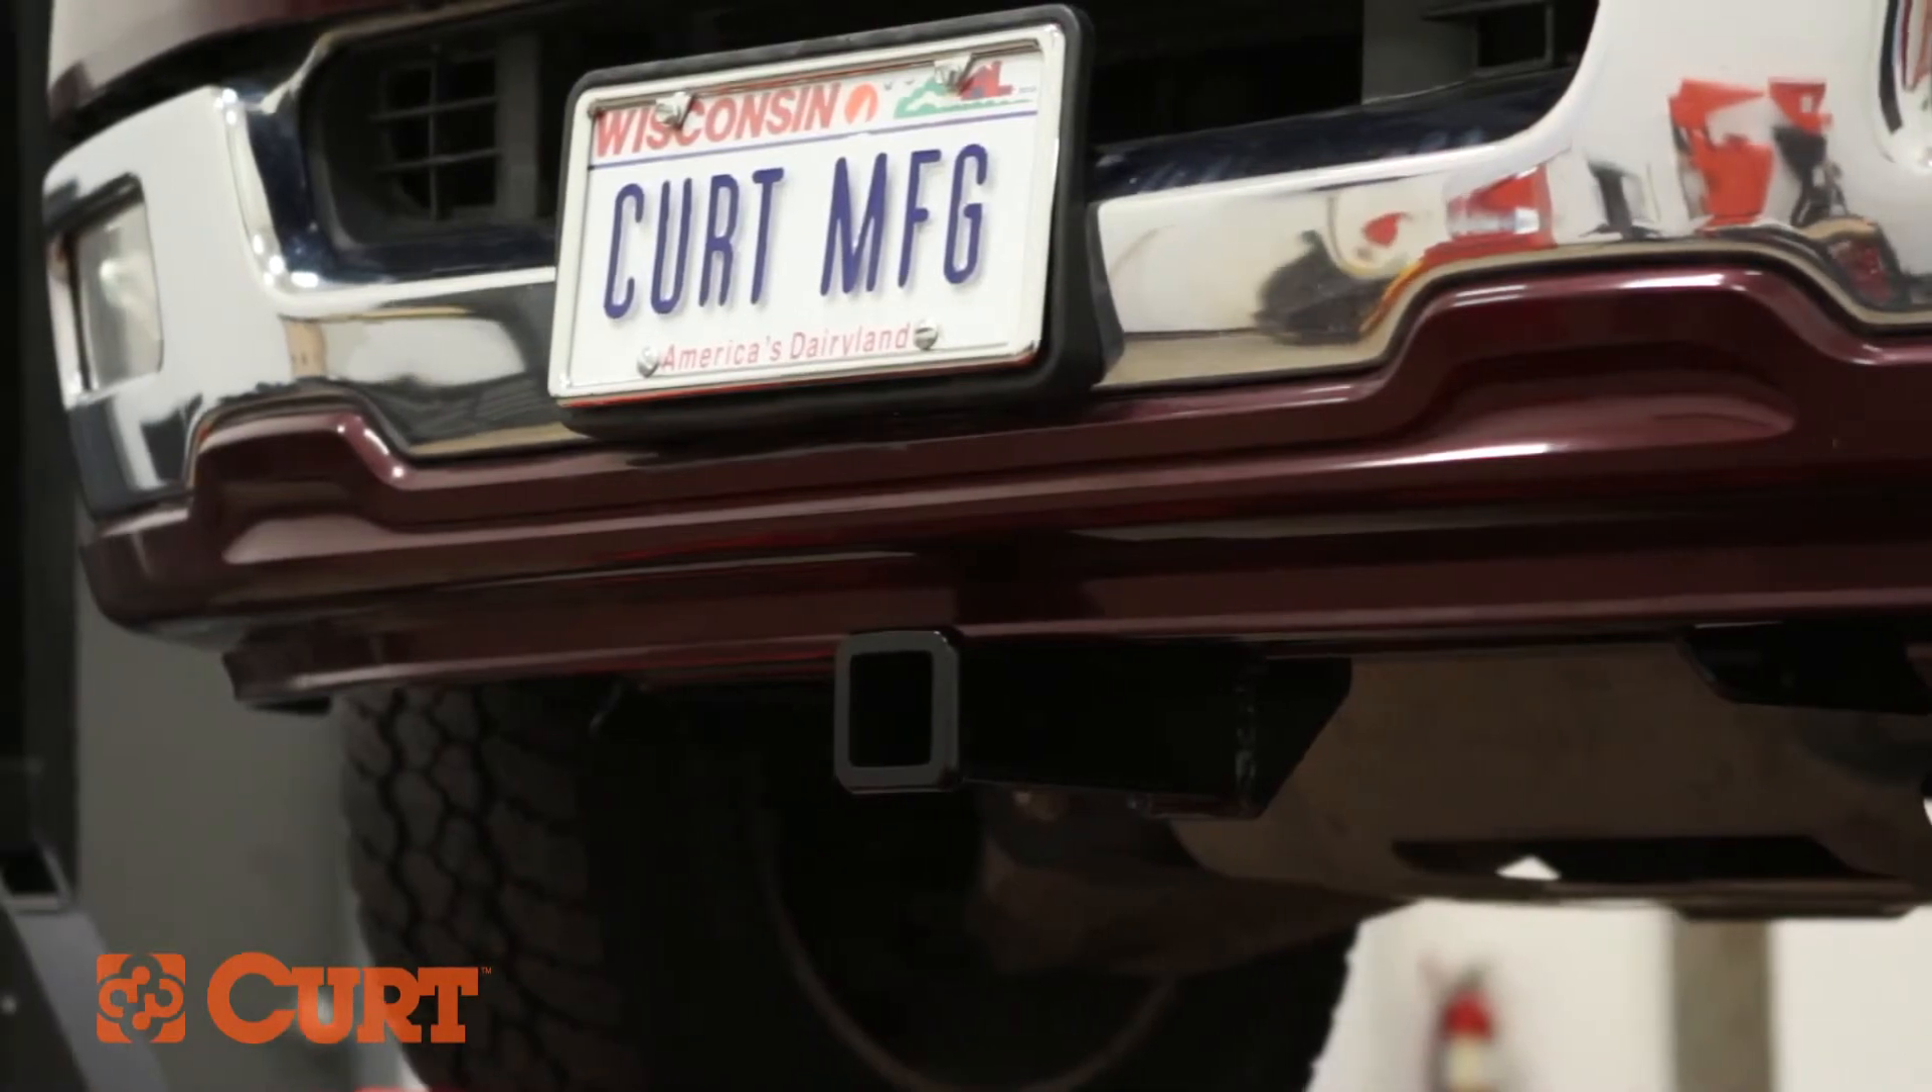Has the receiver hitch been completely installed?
Yes.